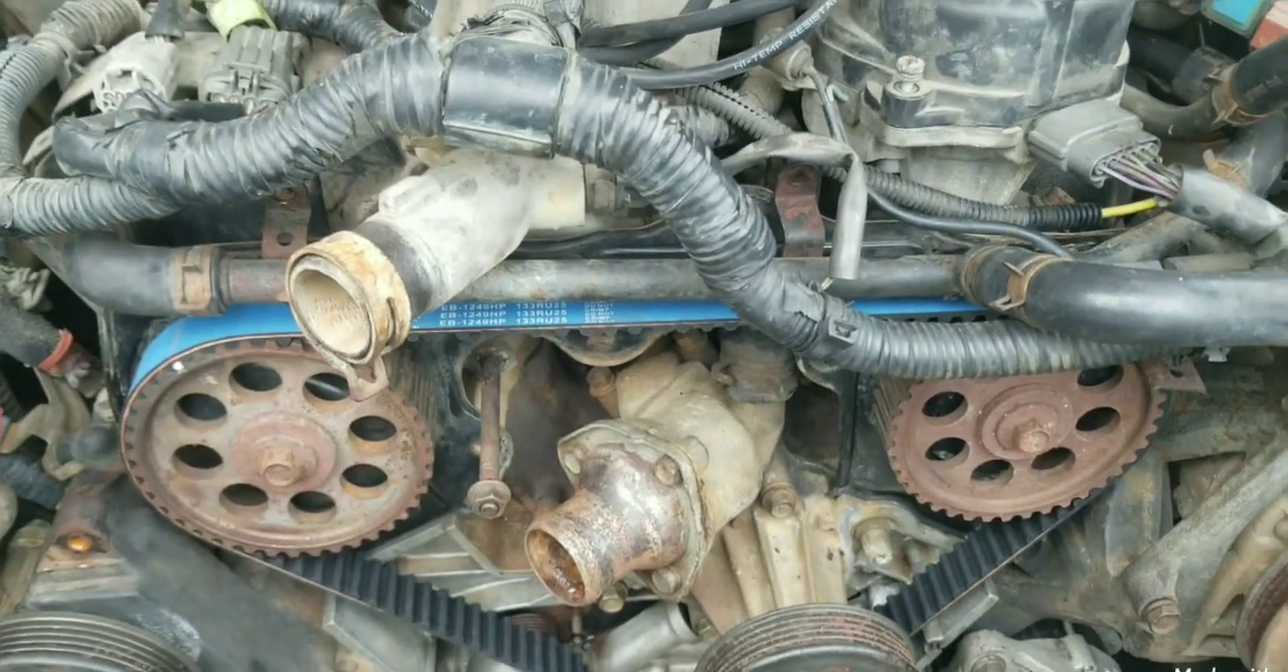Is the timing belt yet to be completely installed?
No.